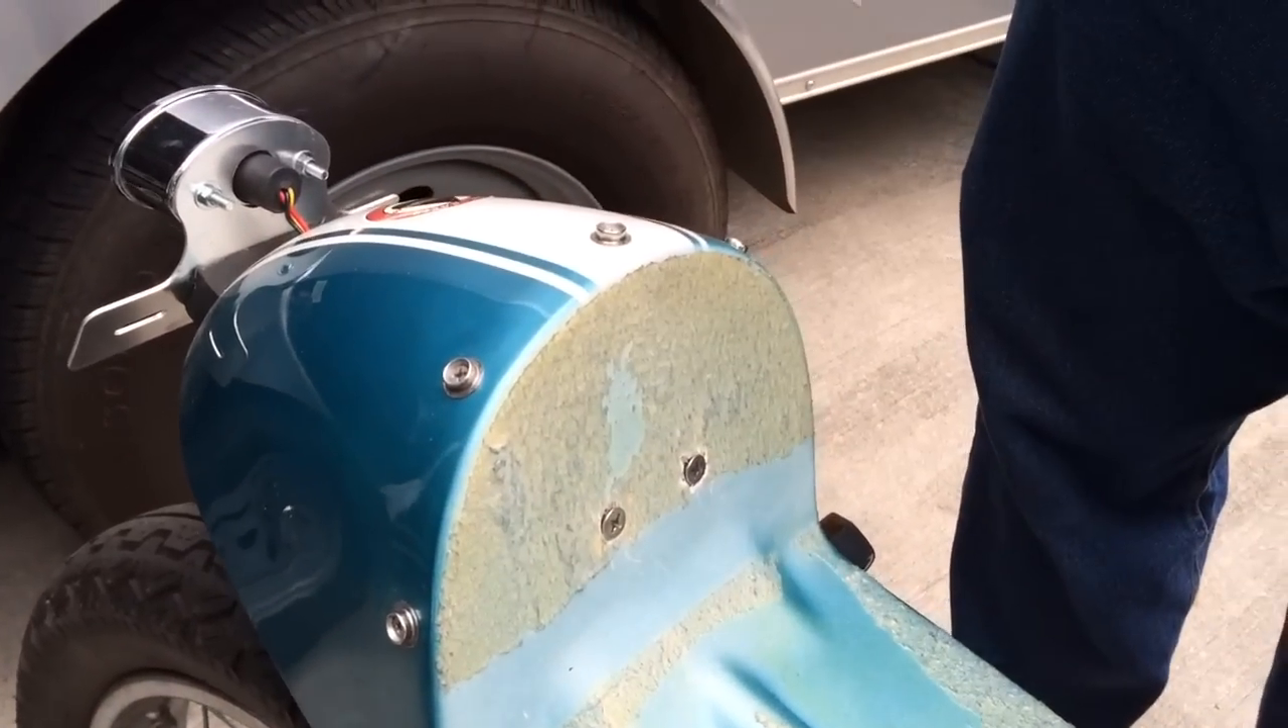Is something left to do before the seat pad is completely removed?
No.